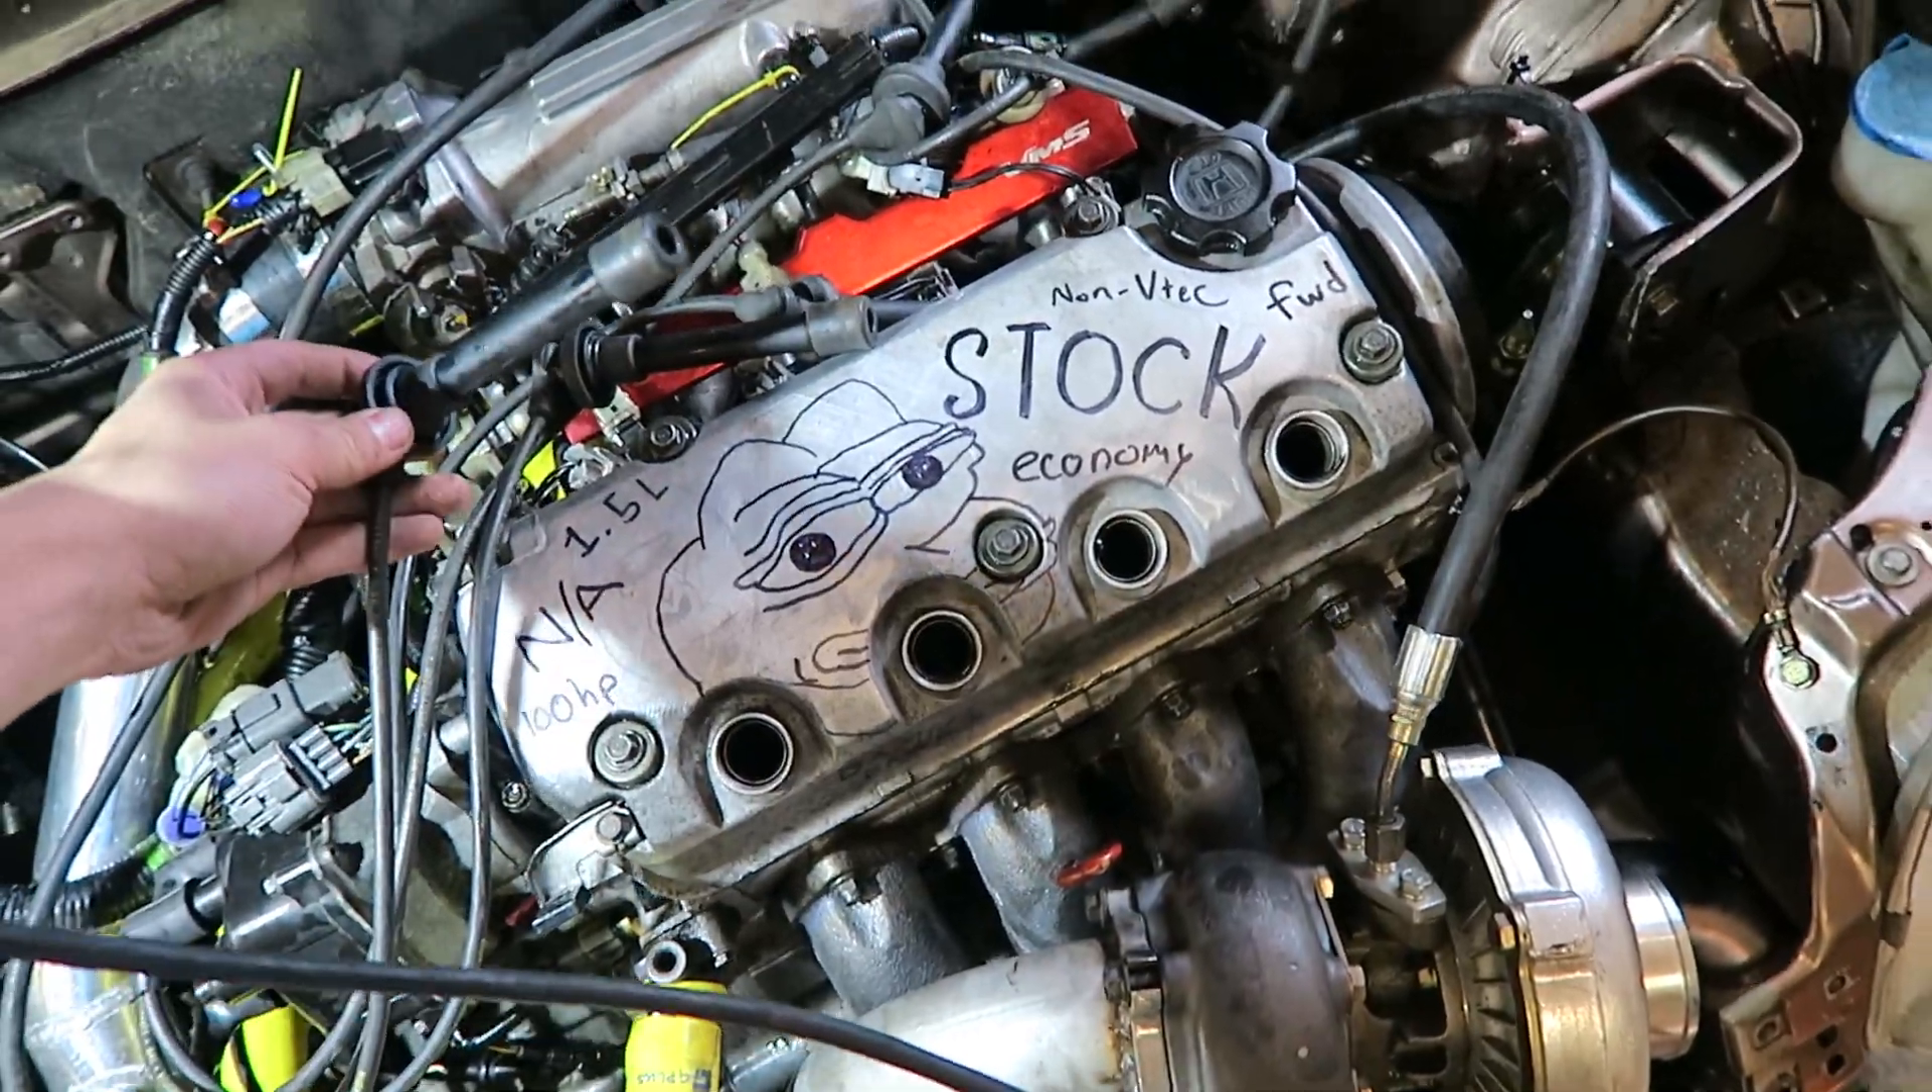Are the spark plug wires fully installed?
No.